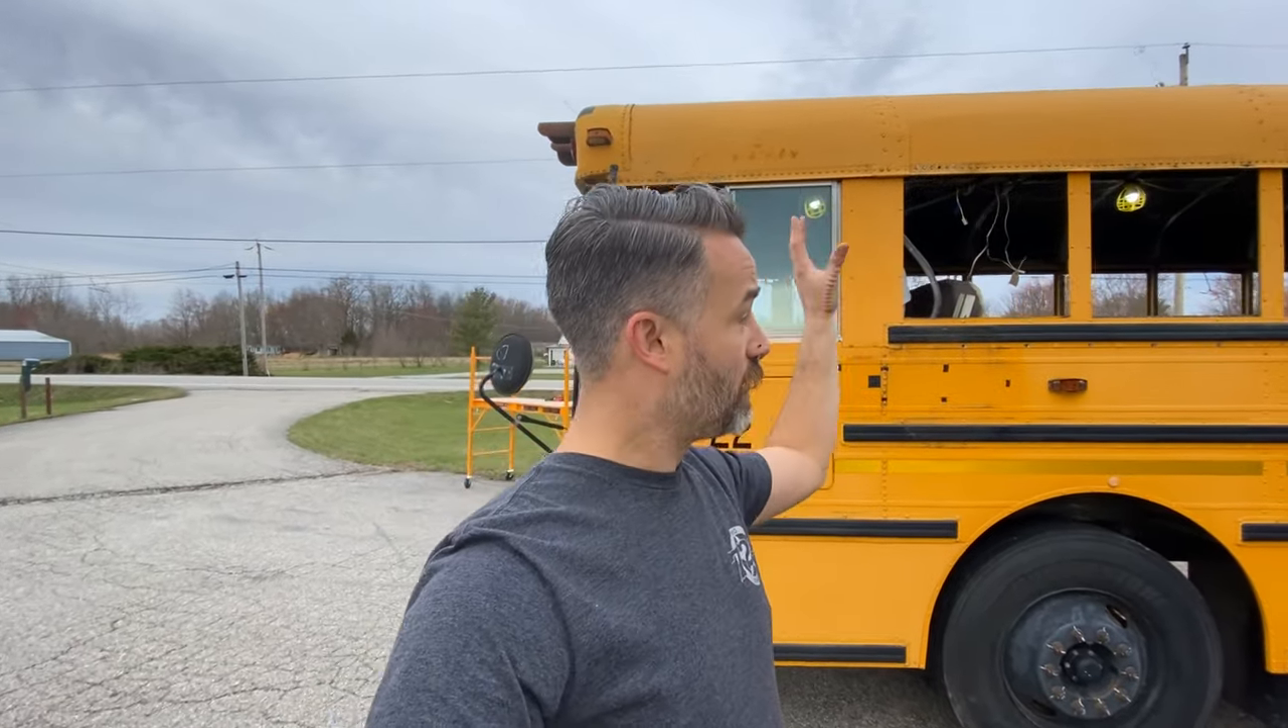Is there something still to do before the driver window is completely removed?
Yes.